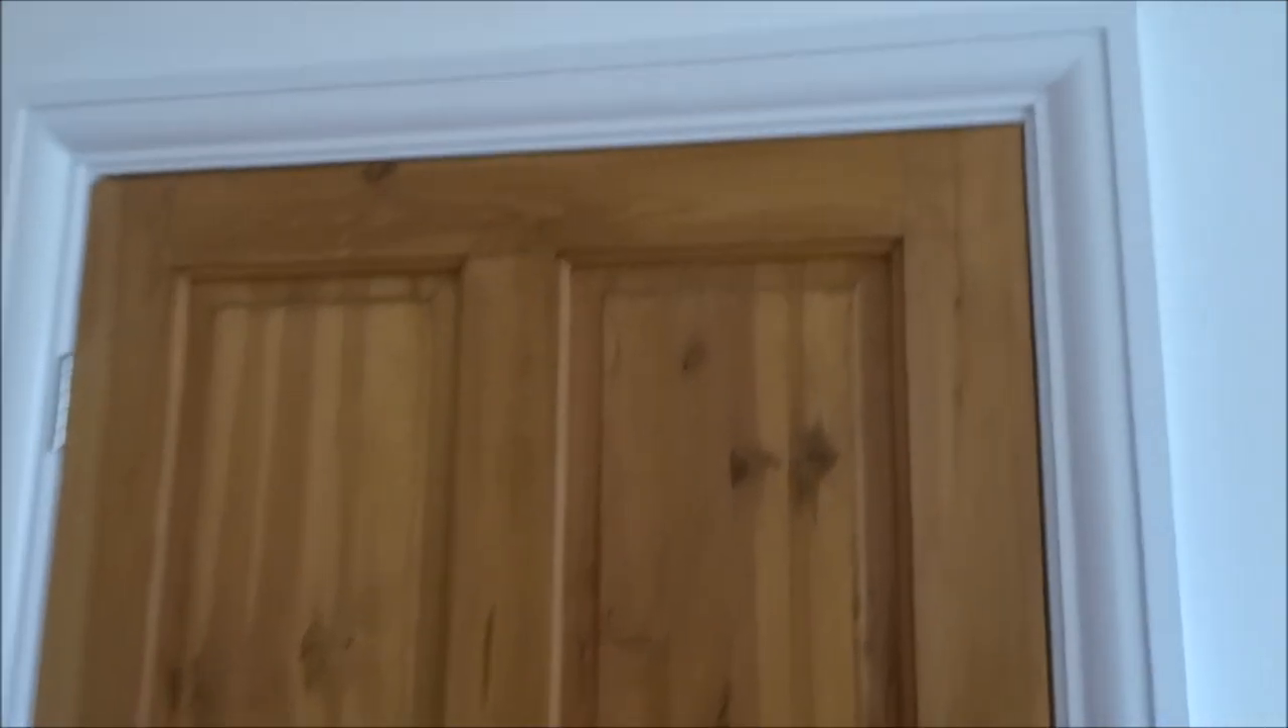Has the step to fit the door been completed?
Yes.